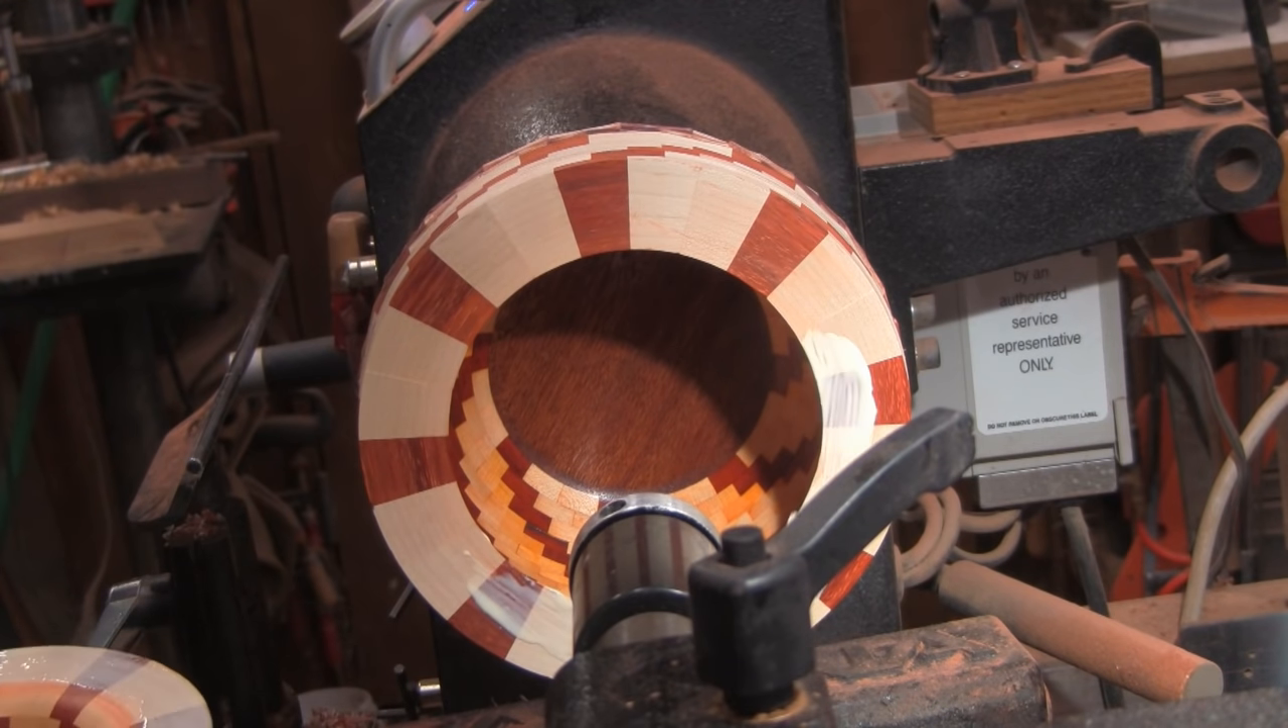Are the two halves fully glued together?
No.